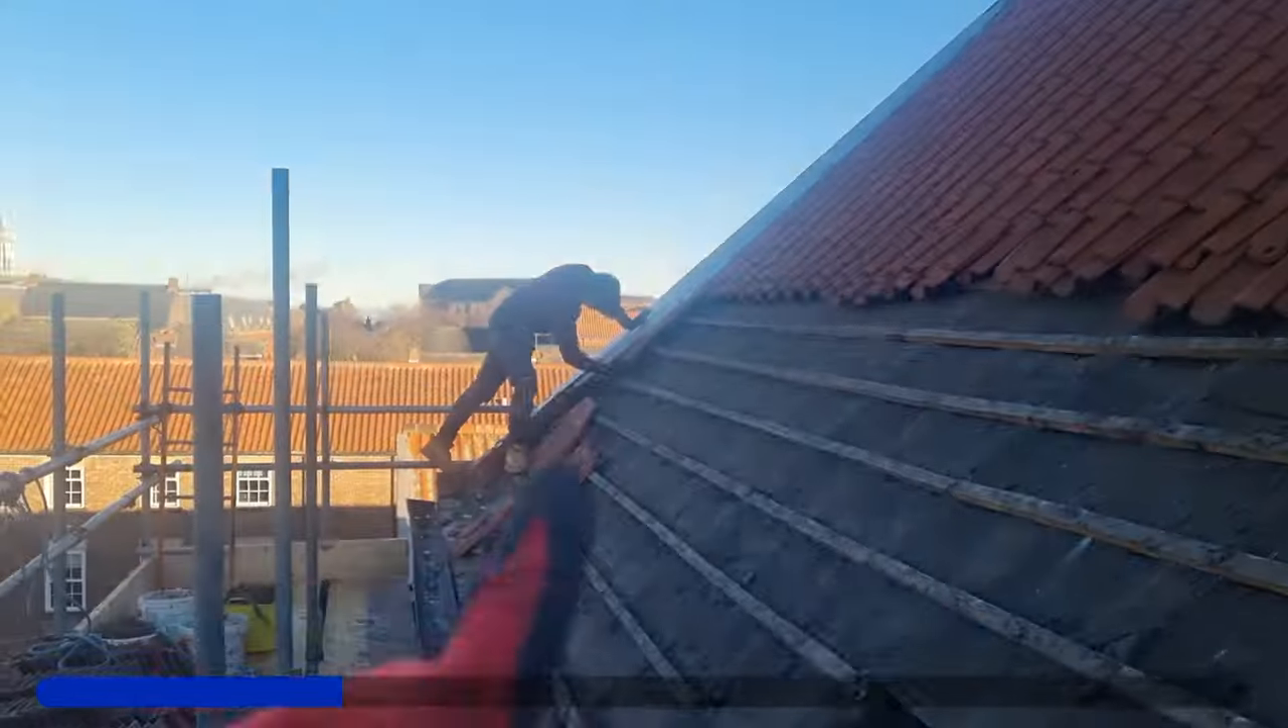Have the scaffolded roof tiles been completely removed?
No.